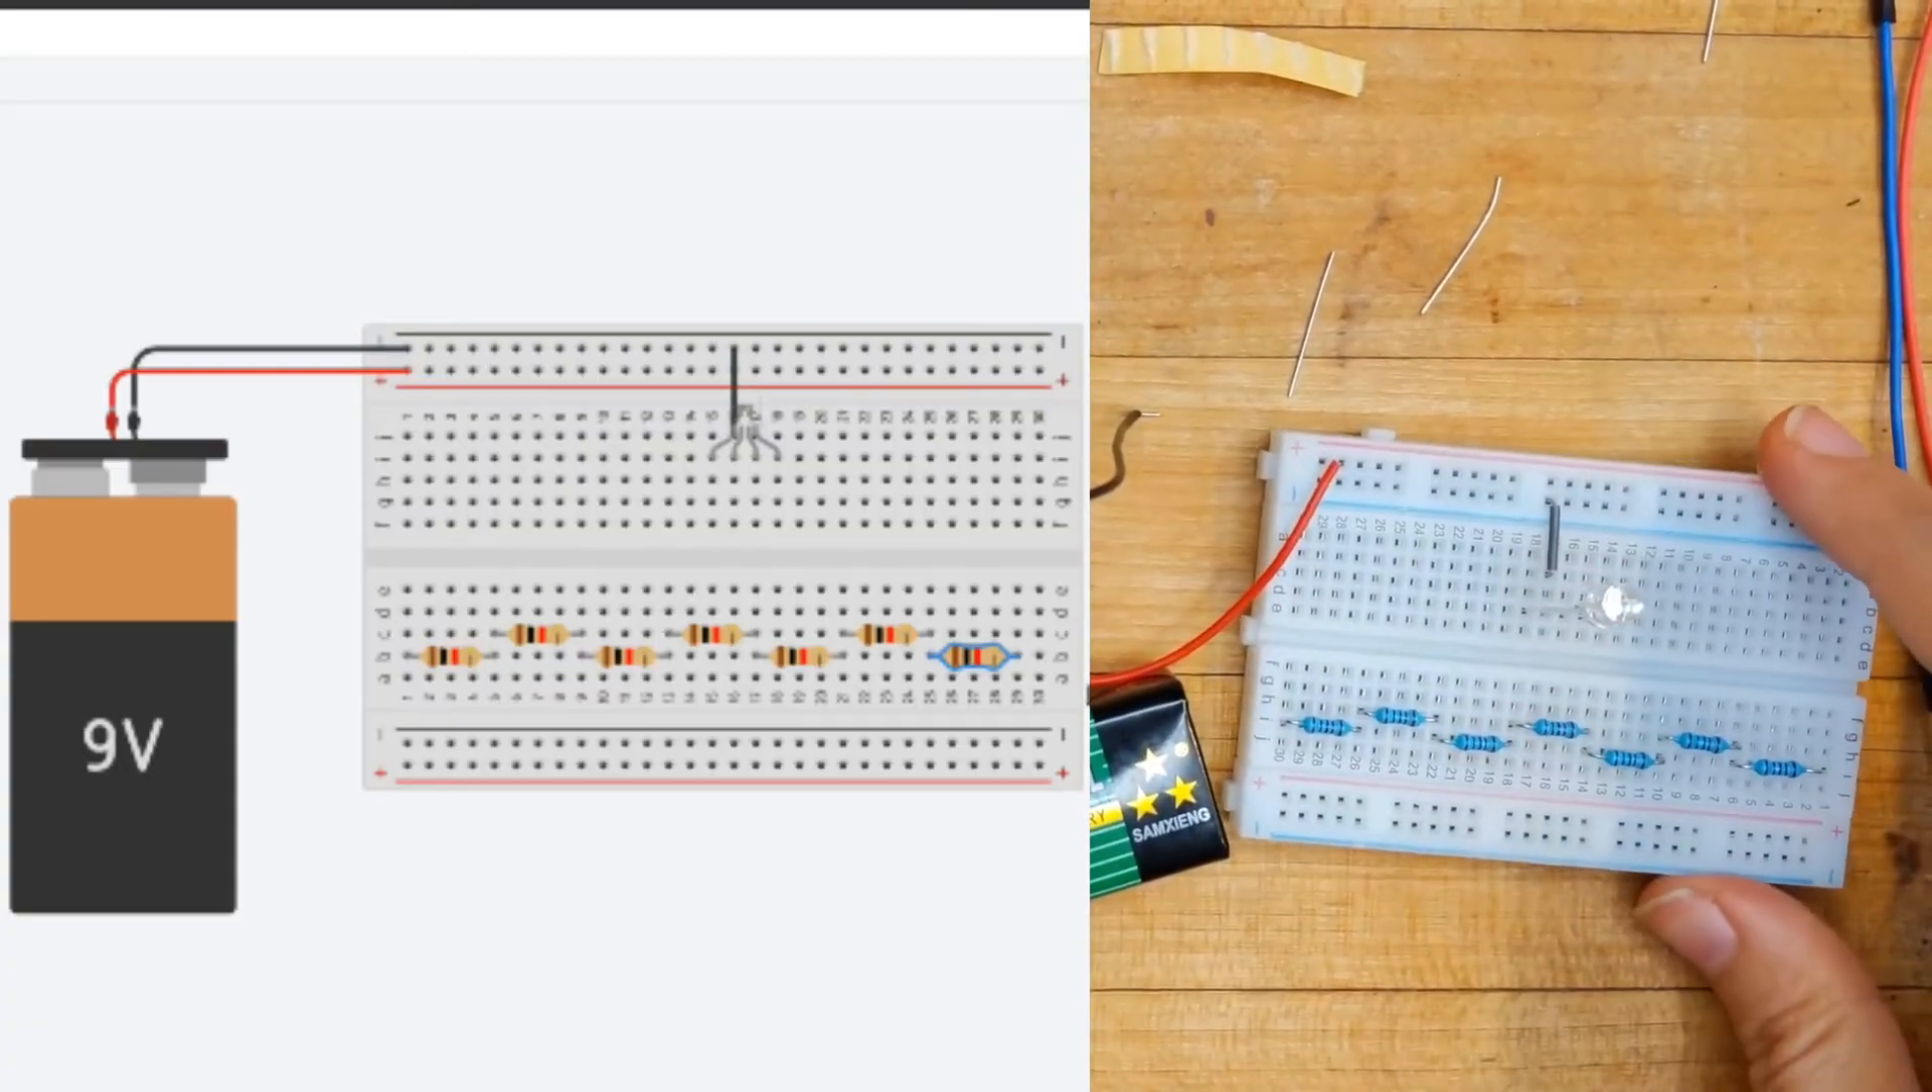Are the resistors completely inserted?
Yes.